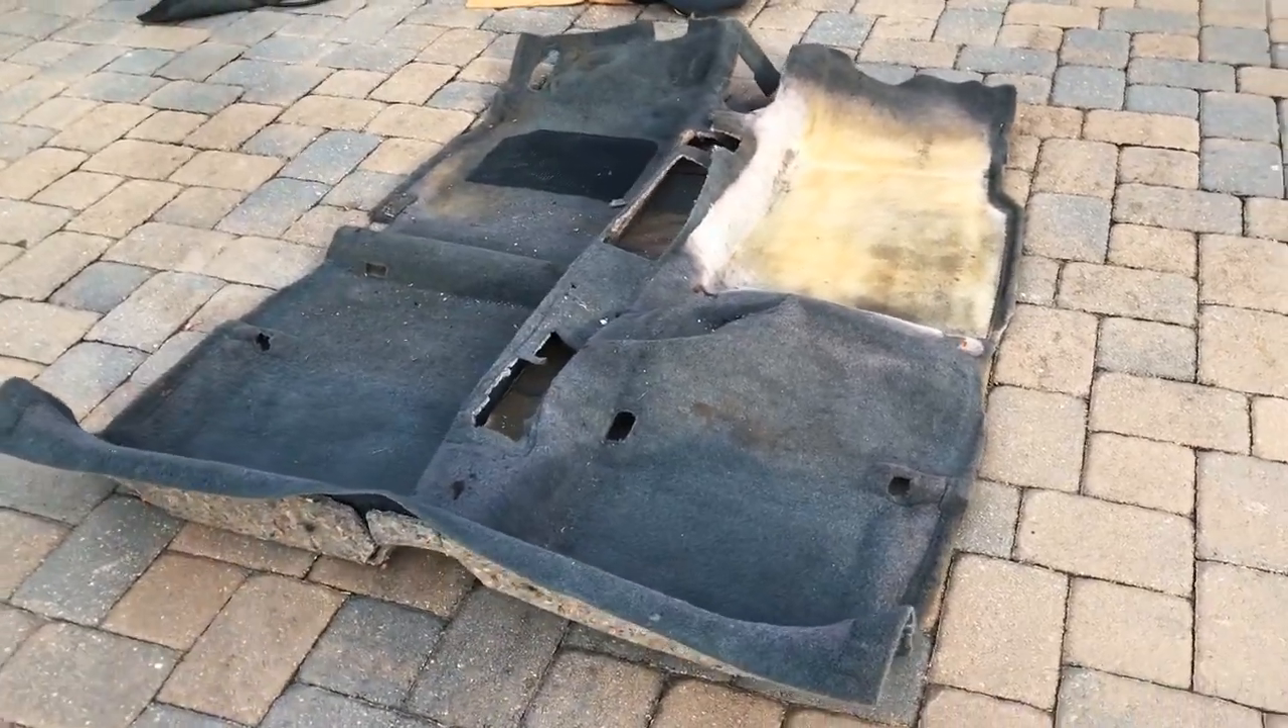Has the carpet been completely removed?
Yes.